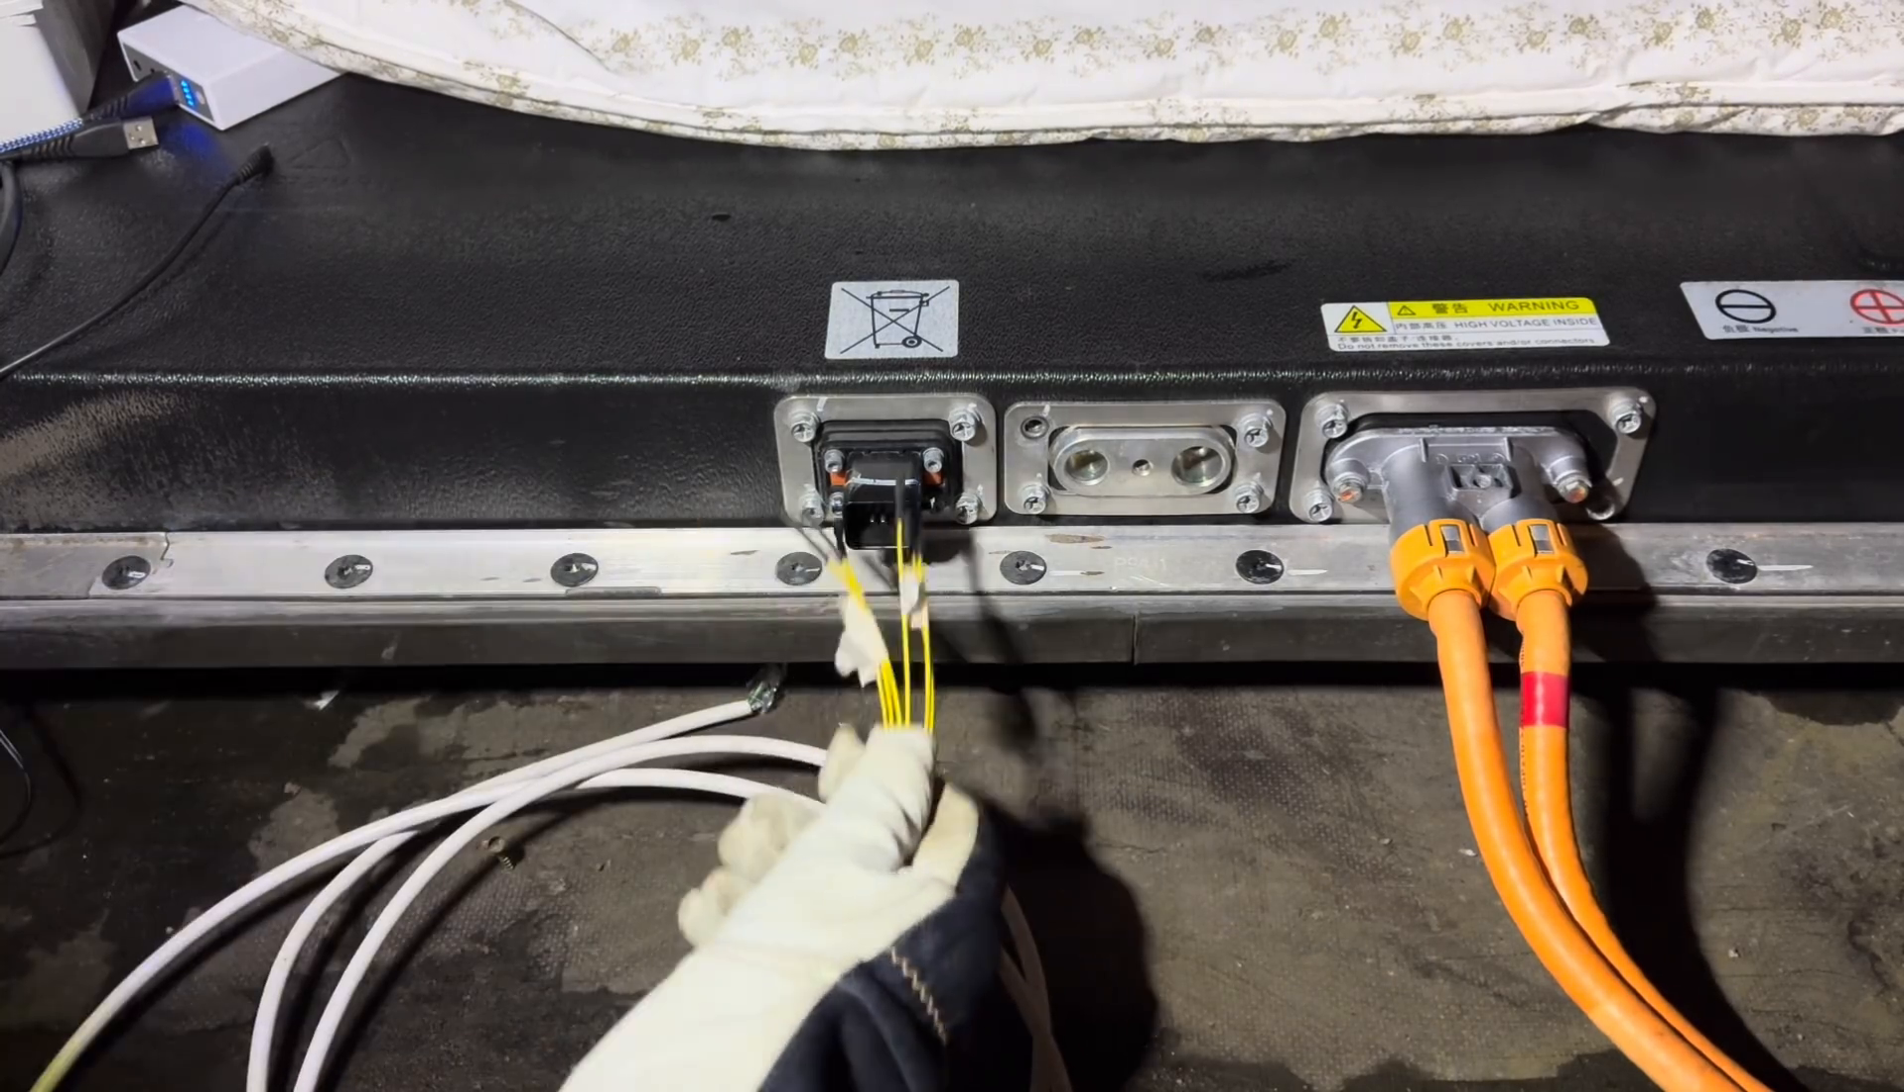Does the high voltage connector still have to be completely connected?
No.